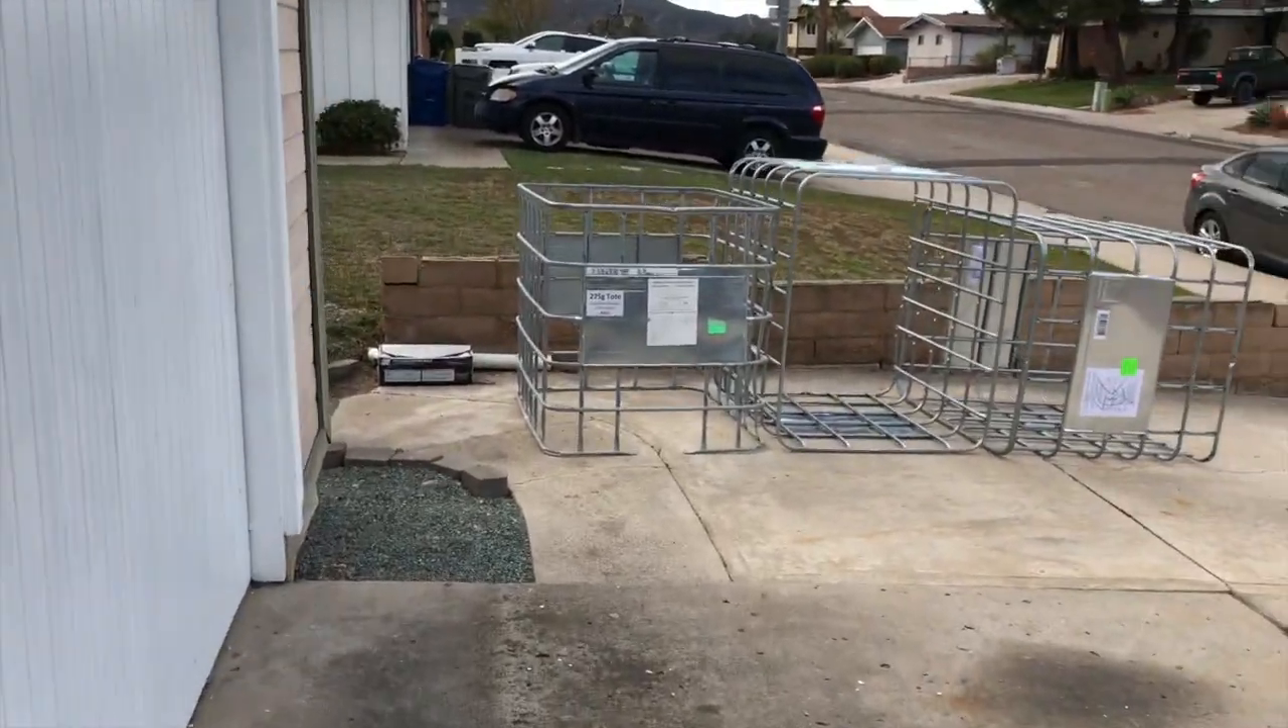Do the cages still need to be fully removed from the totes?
No.